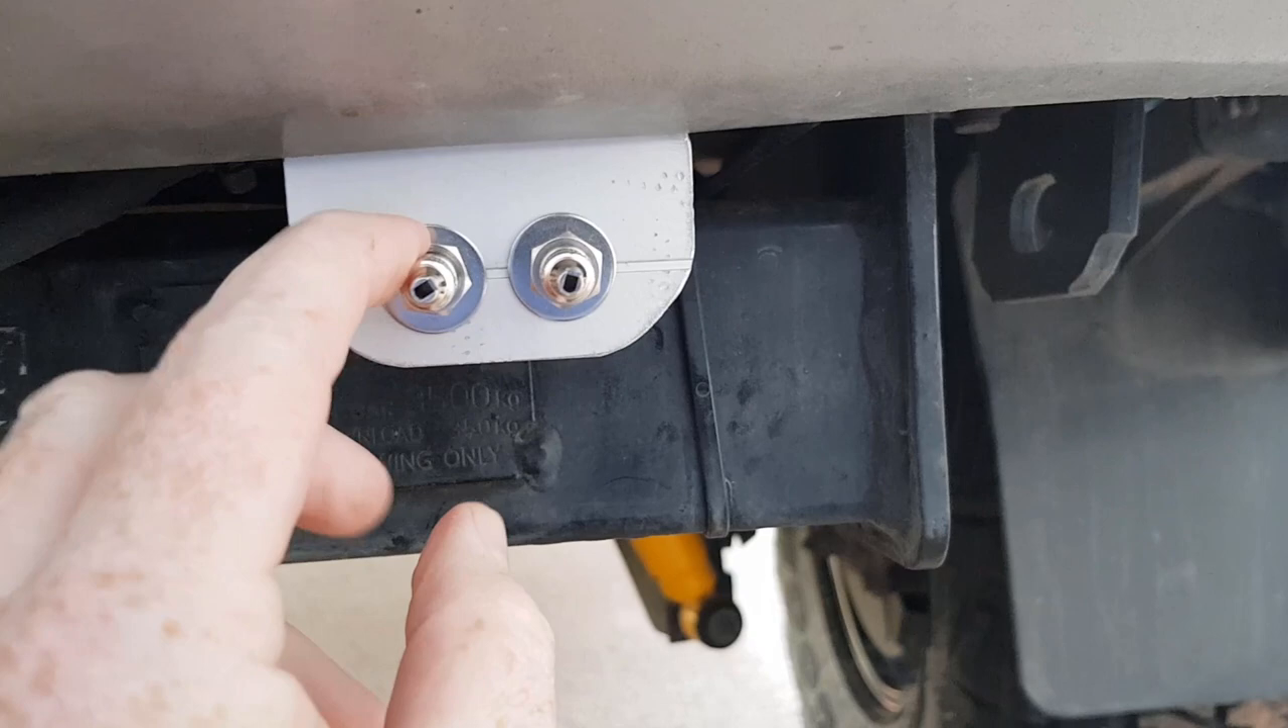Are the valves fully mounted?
Yes.